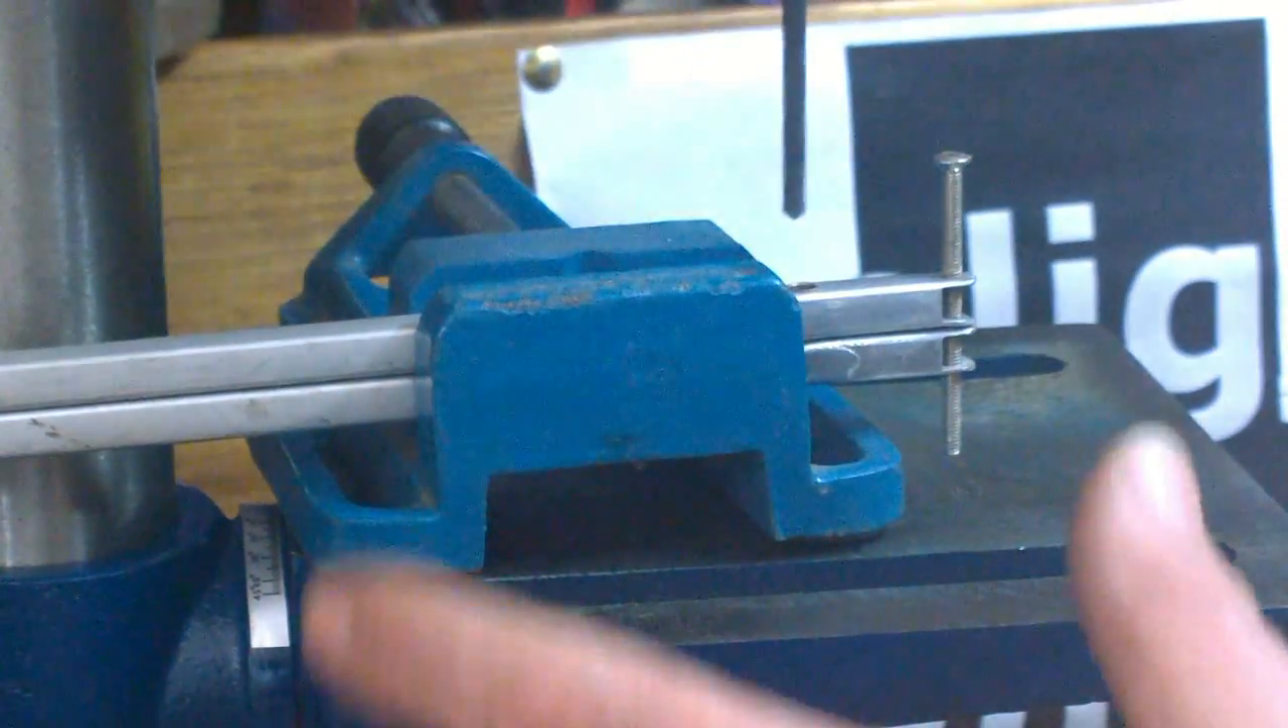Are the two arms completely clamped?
Yes.